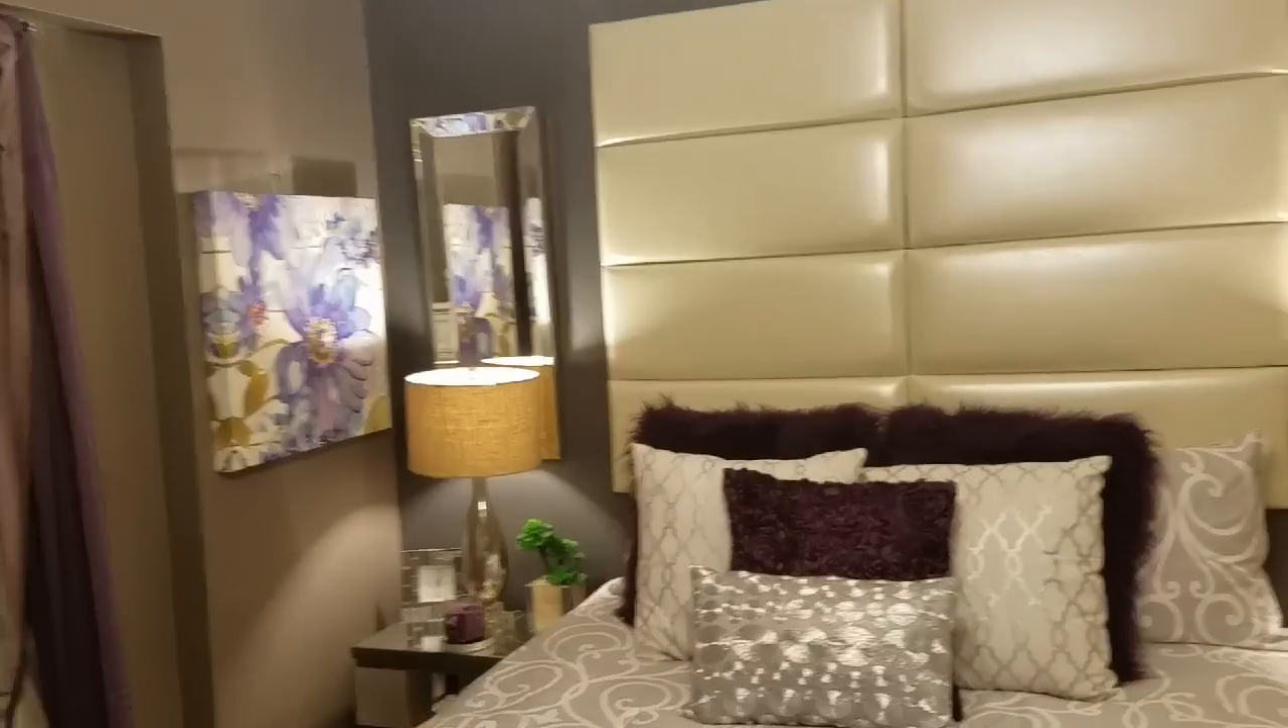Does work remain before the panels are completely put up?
No.